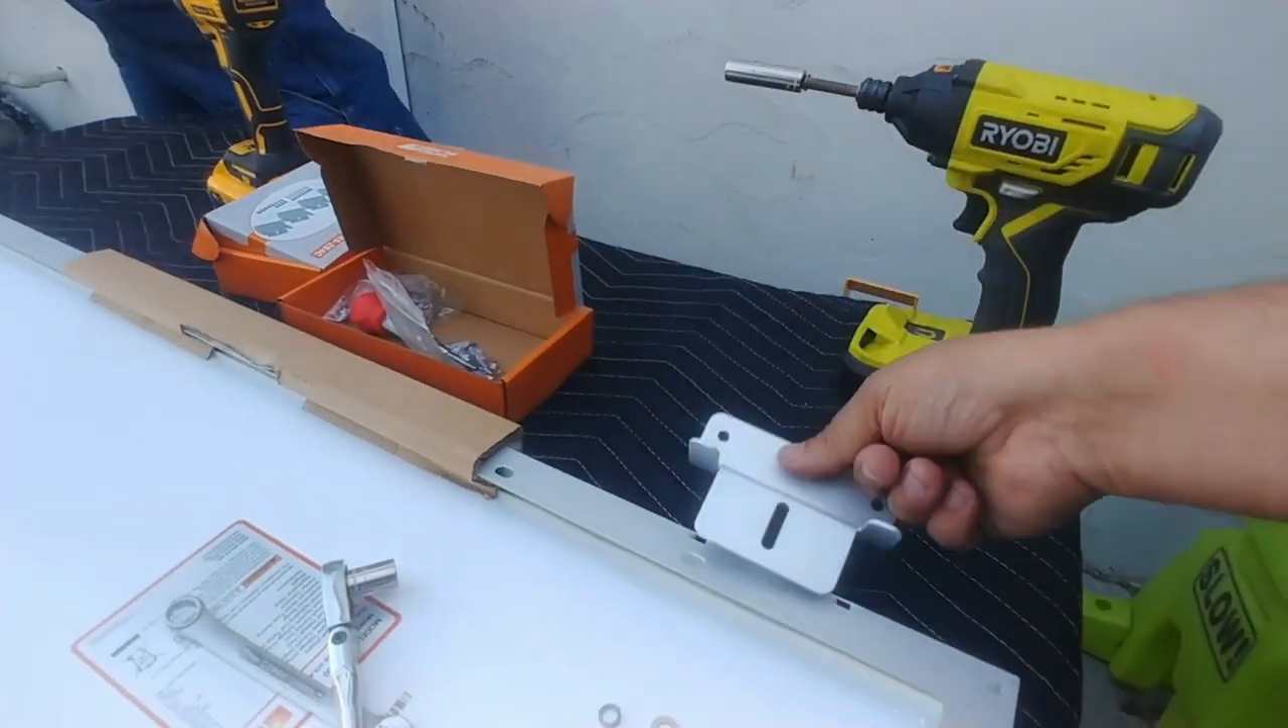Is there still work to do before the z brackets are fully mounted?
Yes.